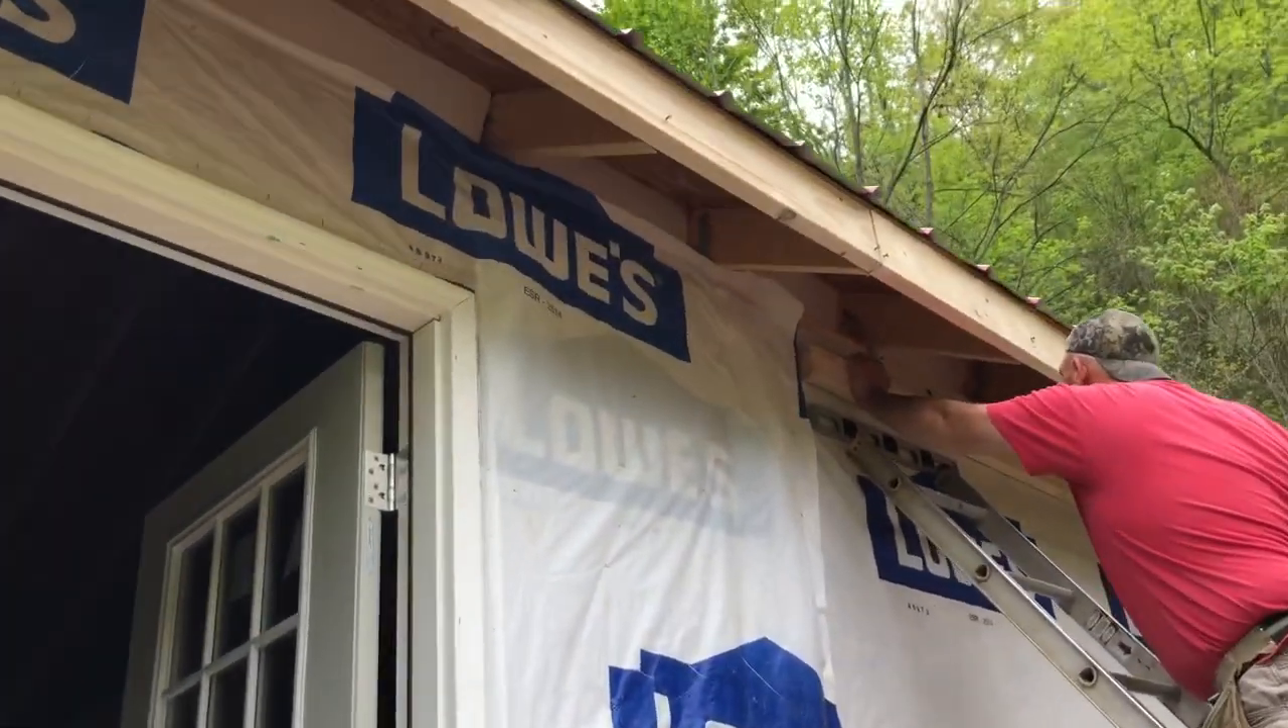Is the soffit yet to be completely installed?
Yes.